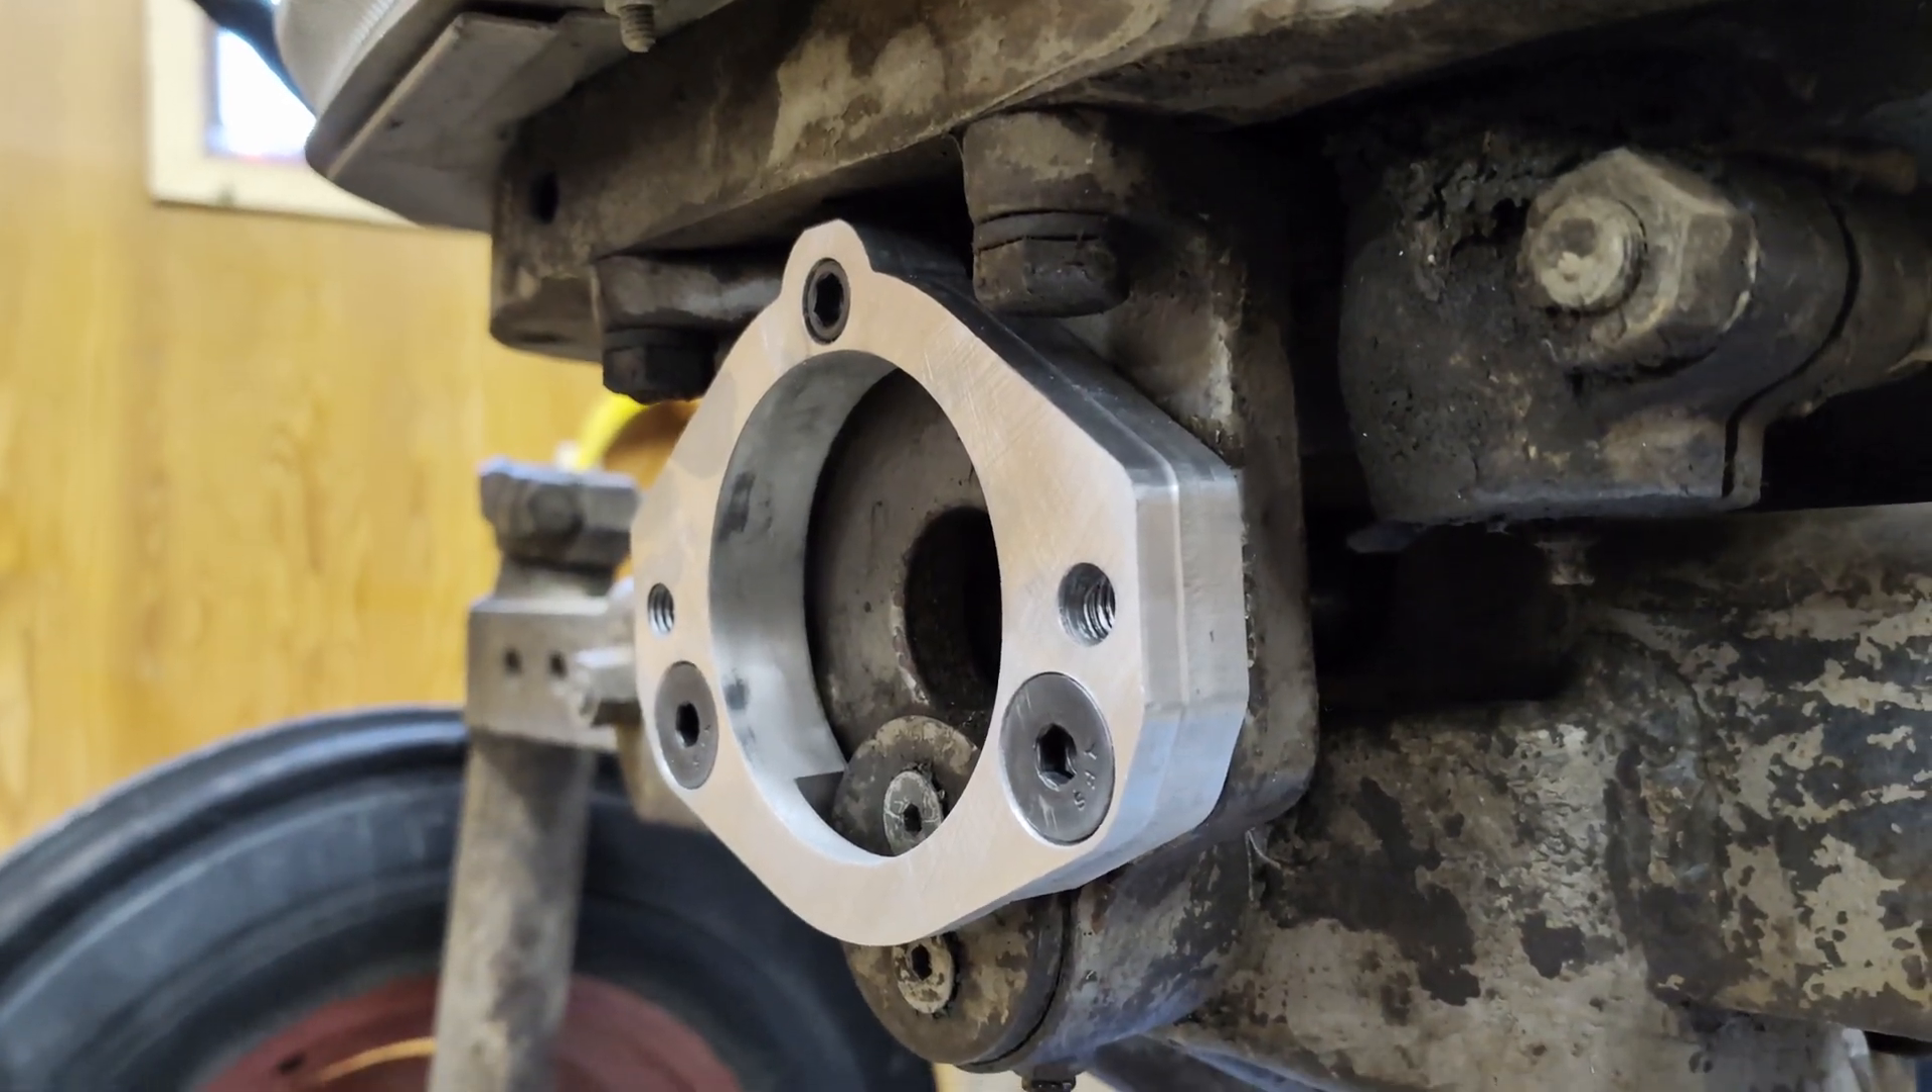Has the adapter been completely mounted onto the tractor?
Yes.